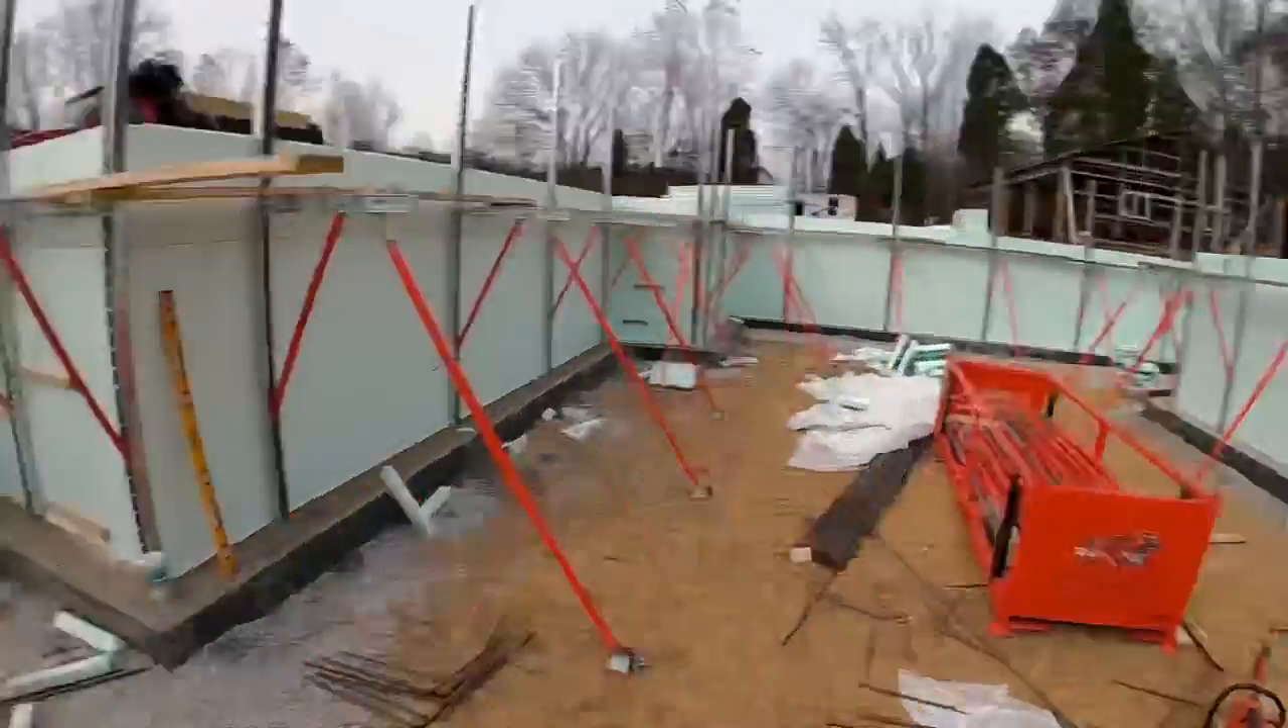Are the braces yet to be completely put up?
No.